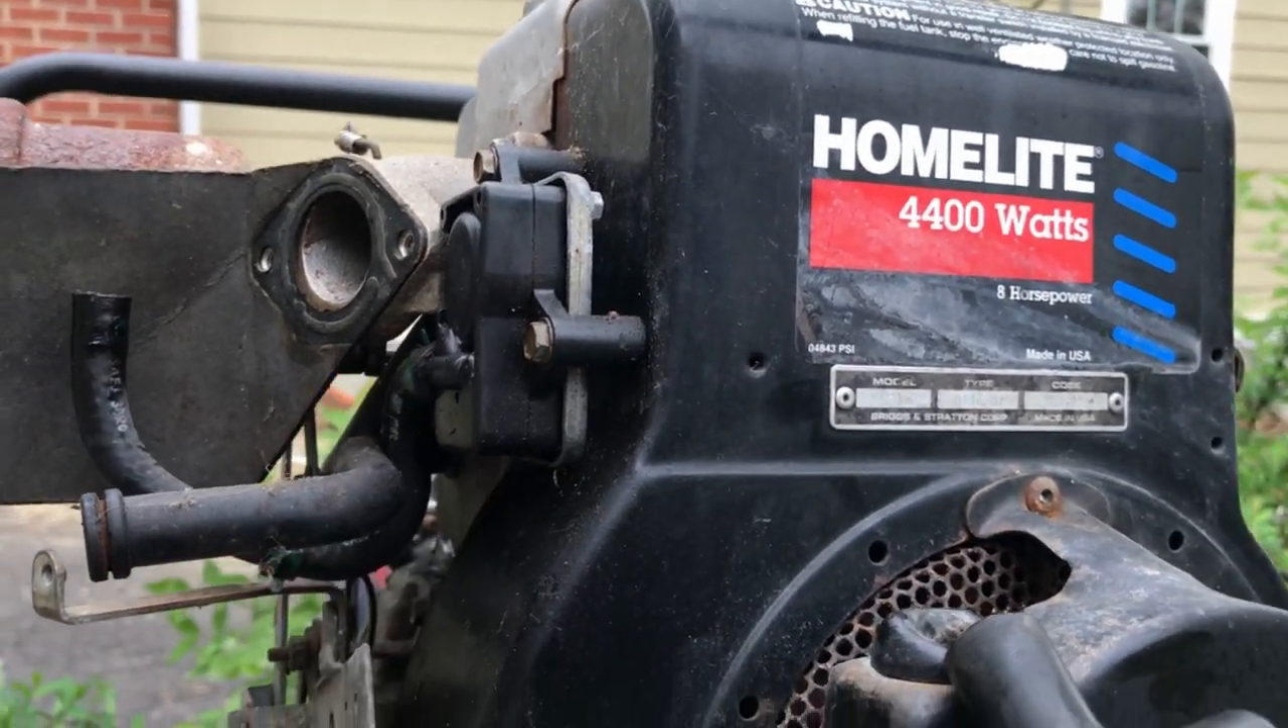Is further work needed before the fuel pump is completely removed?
Yes.